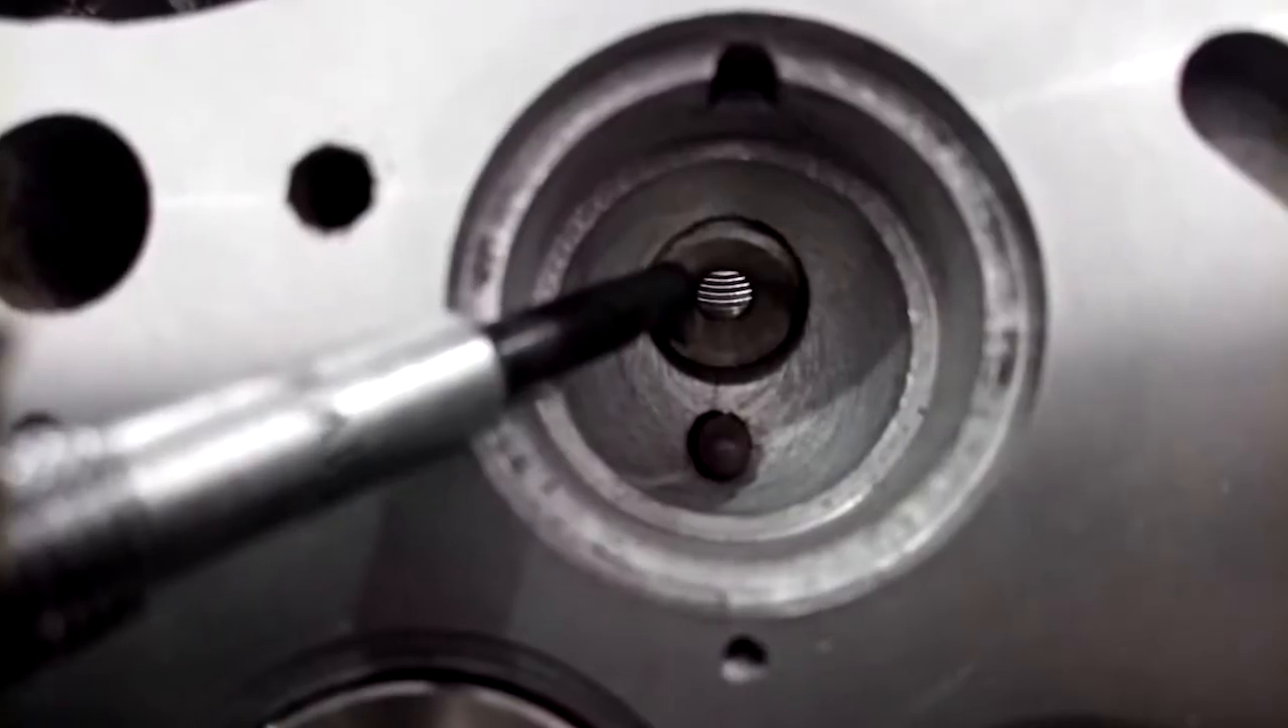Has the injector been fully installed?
No.